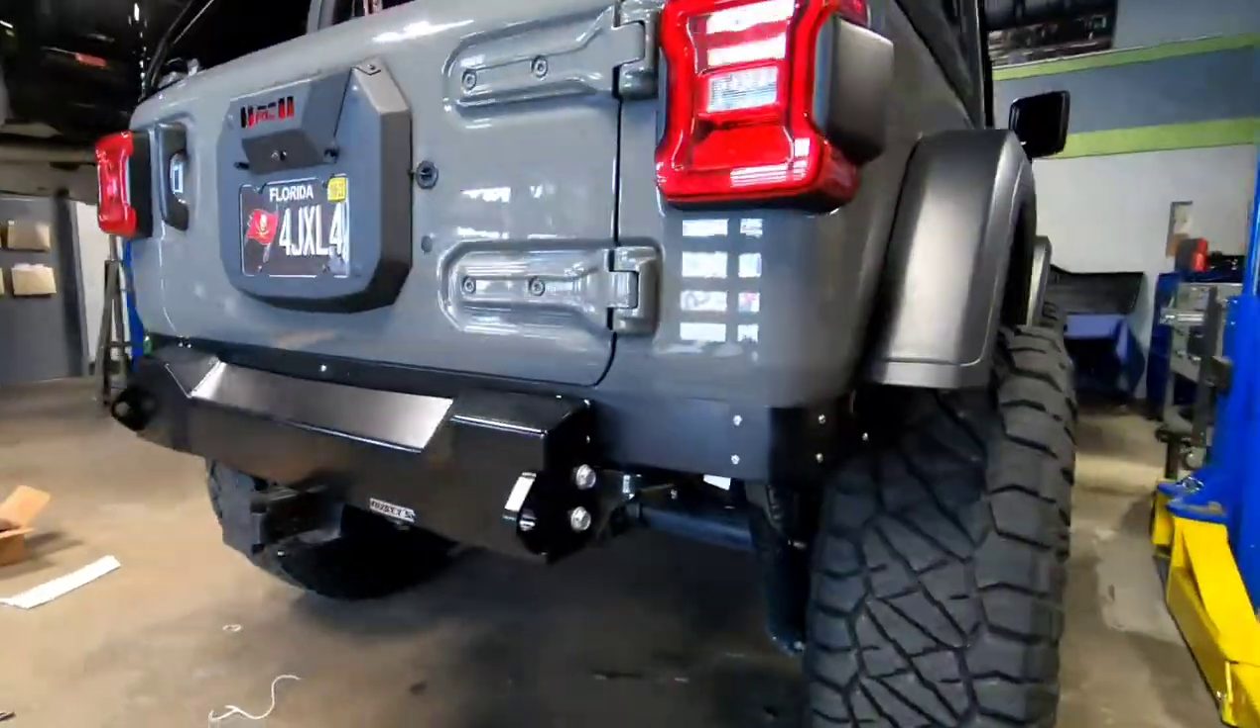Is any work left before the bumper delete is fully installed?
No.